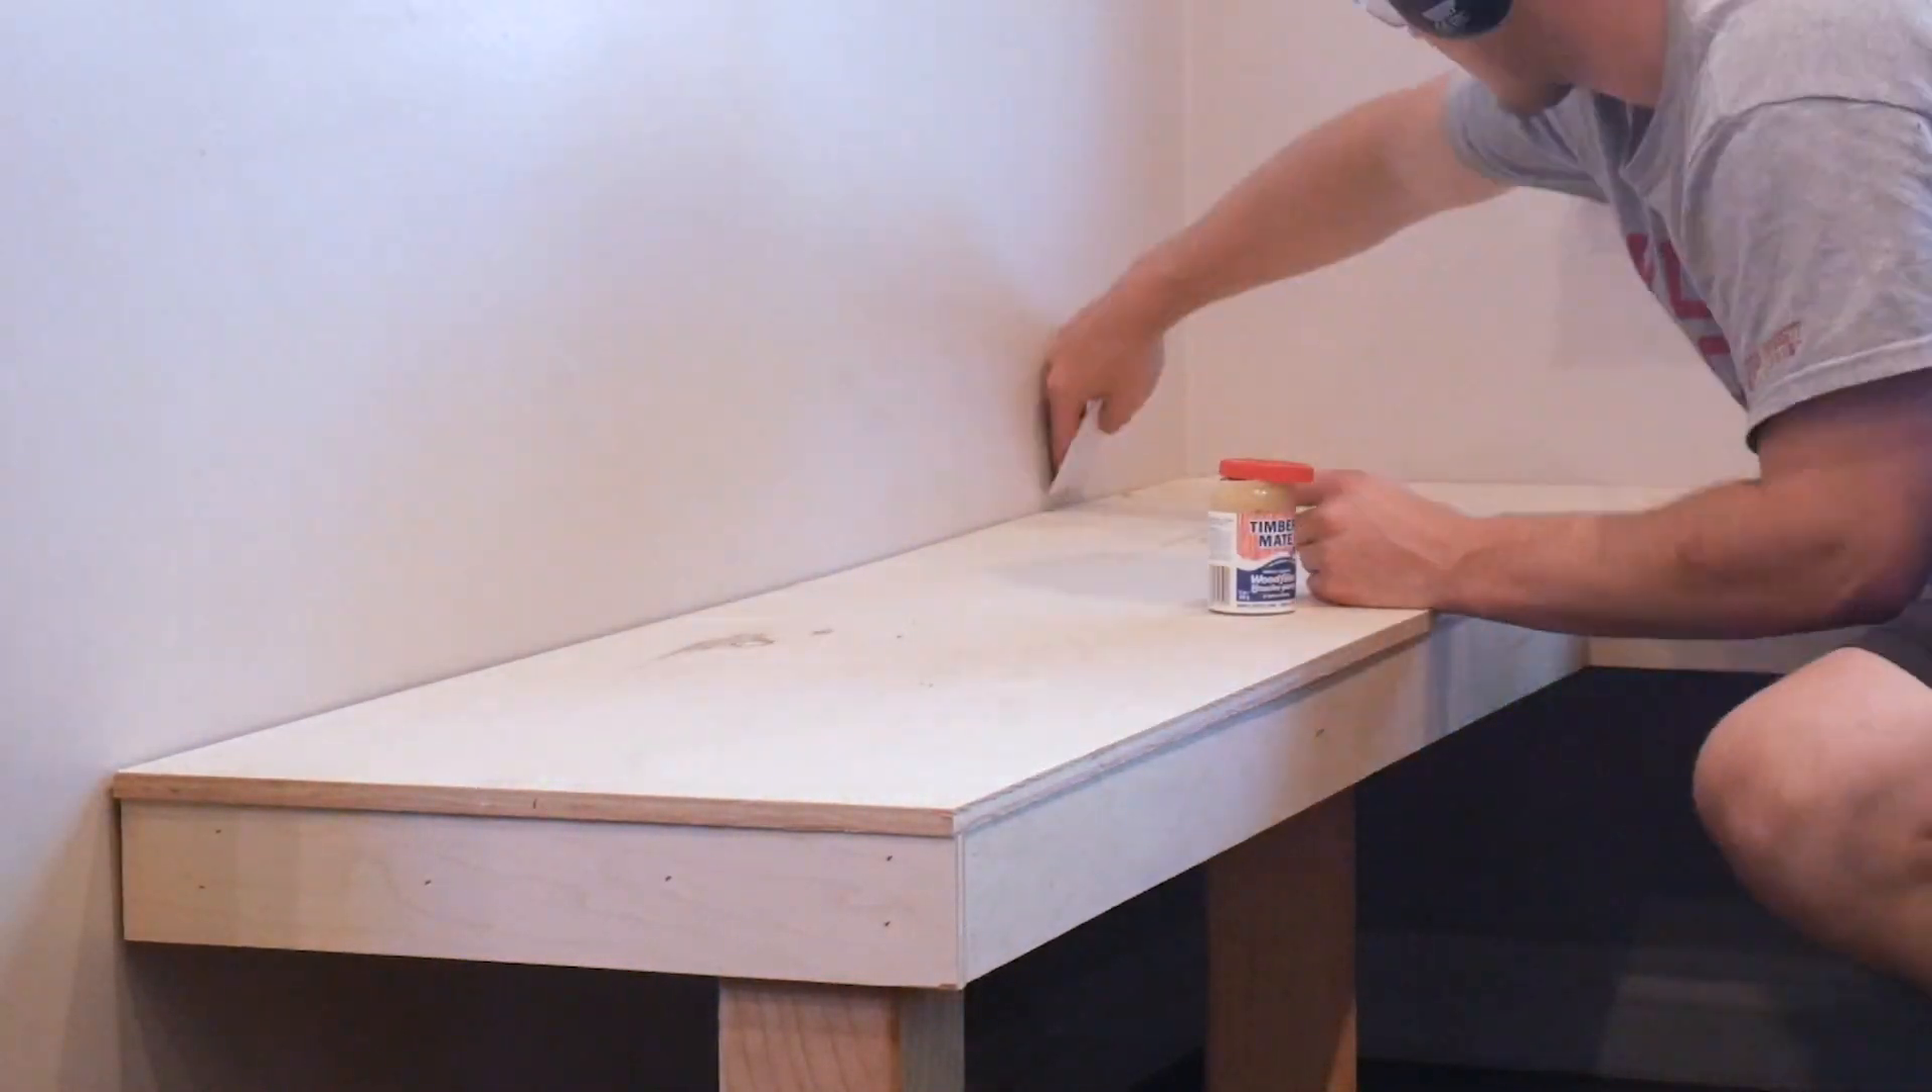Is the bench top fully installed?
Yes.